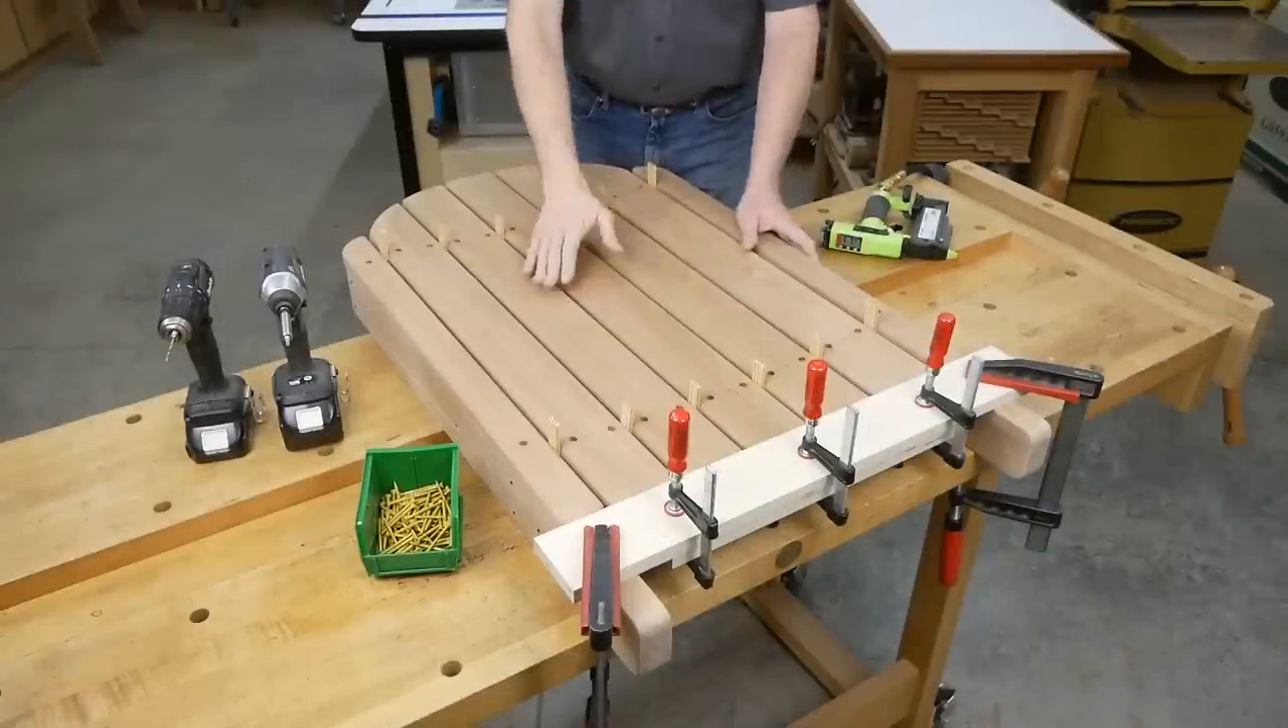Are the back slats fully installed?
No.